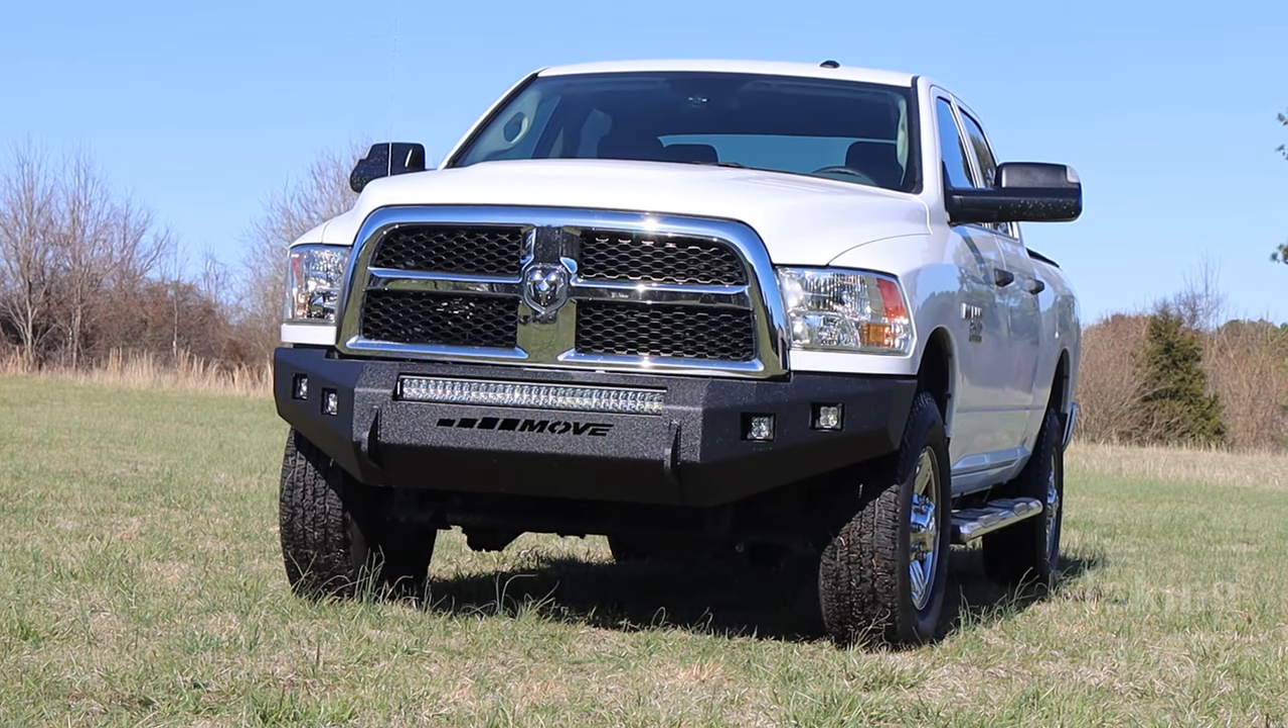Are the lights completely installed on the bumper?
Yes.